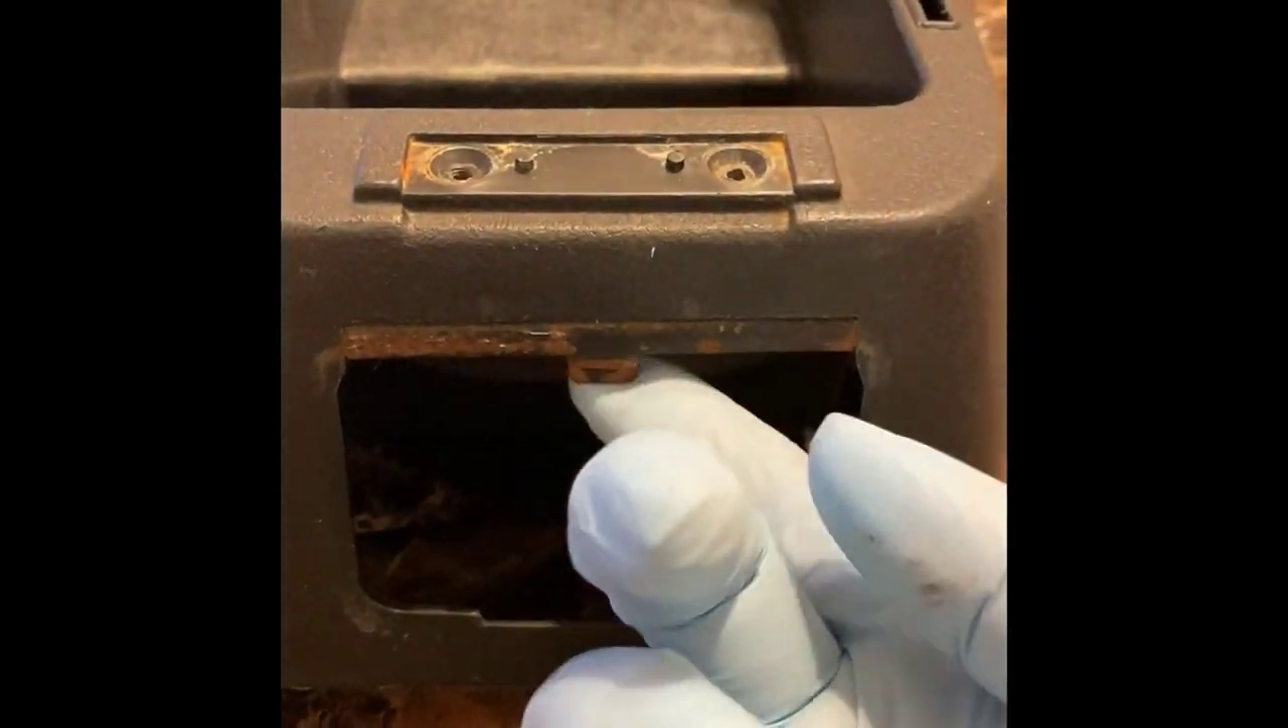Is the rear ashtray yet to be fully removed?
No.